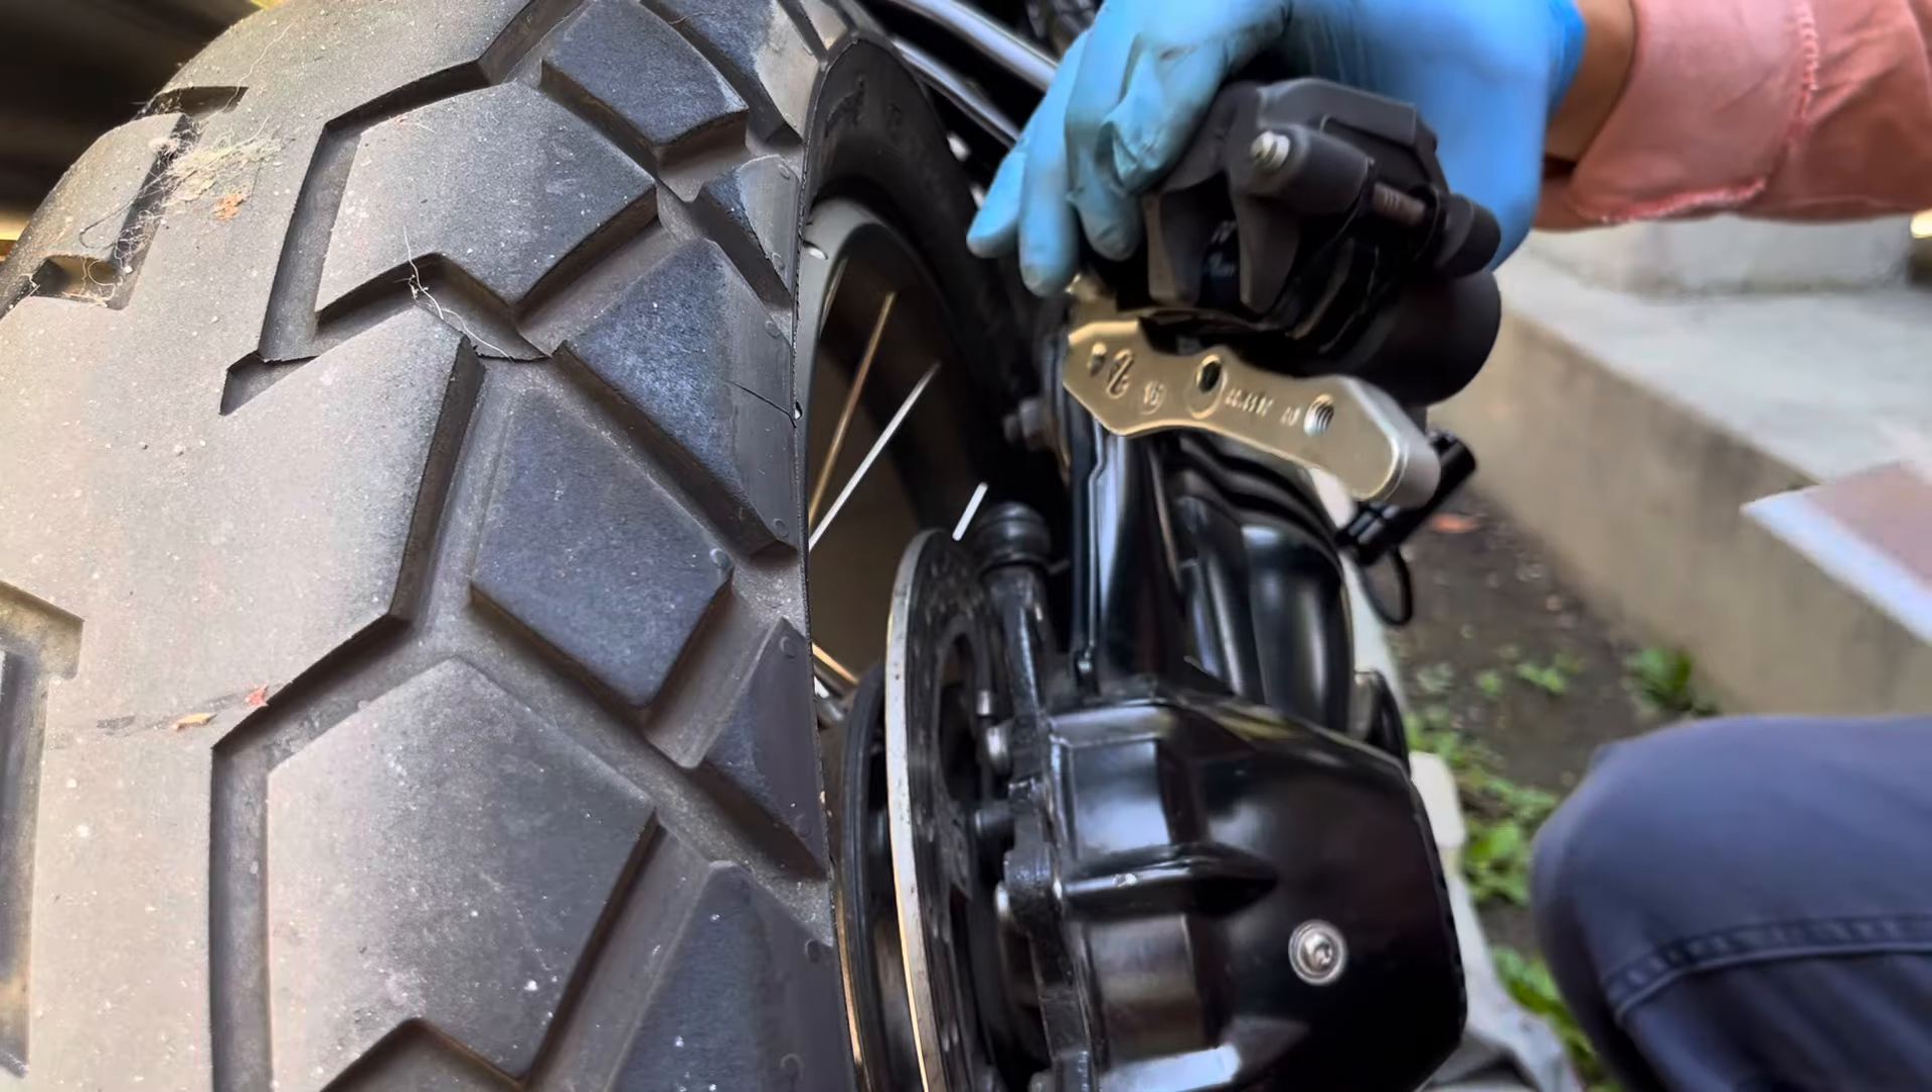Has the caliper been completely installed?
No.